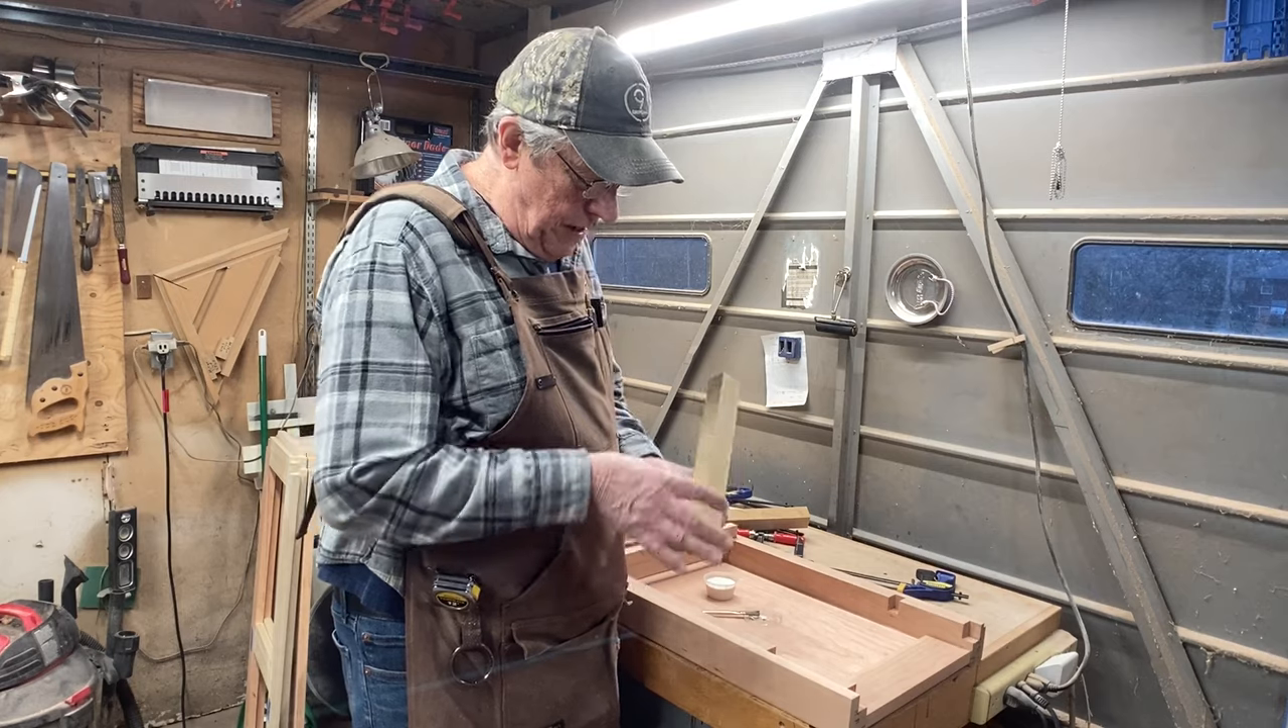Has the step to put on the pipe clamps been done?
No.